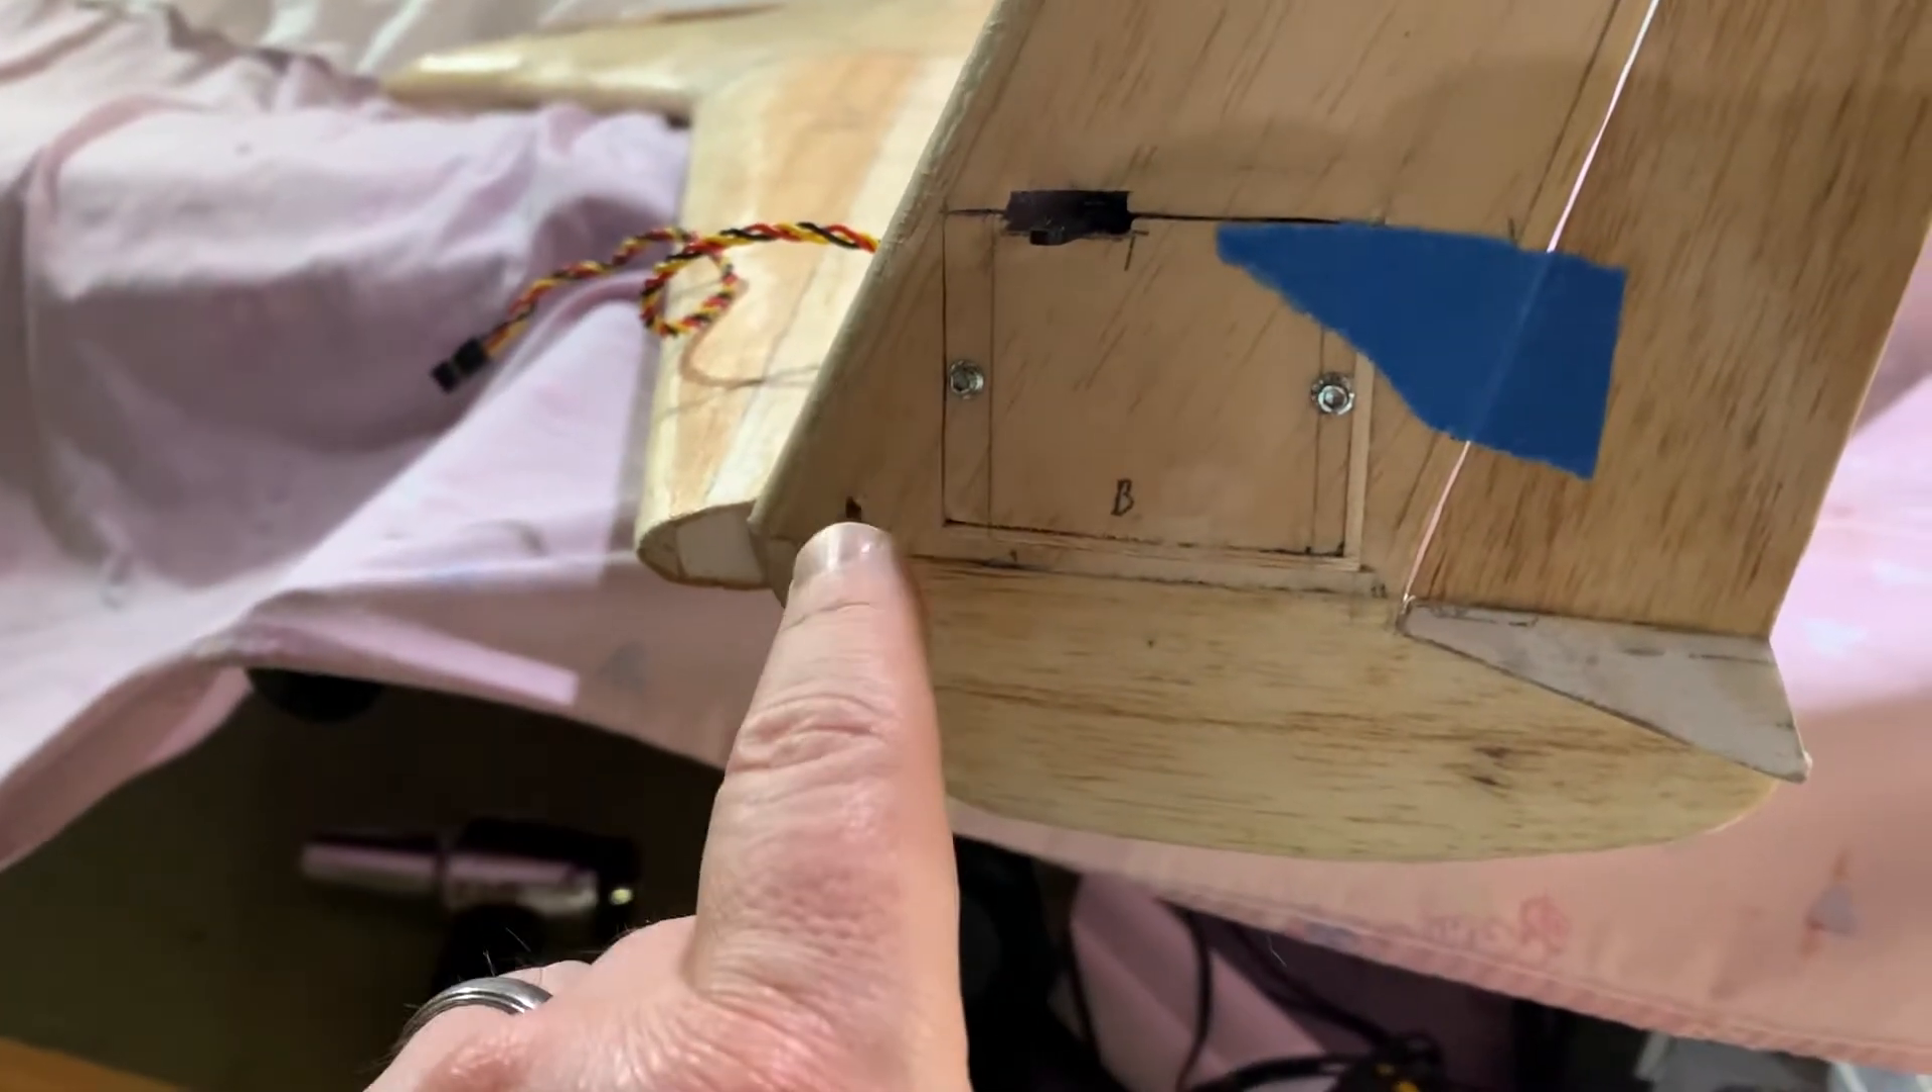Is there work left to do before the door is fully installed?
No.